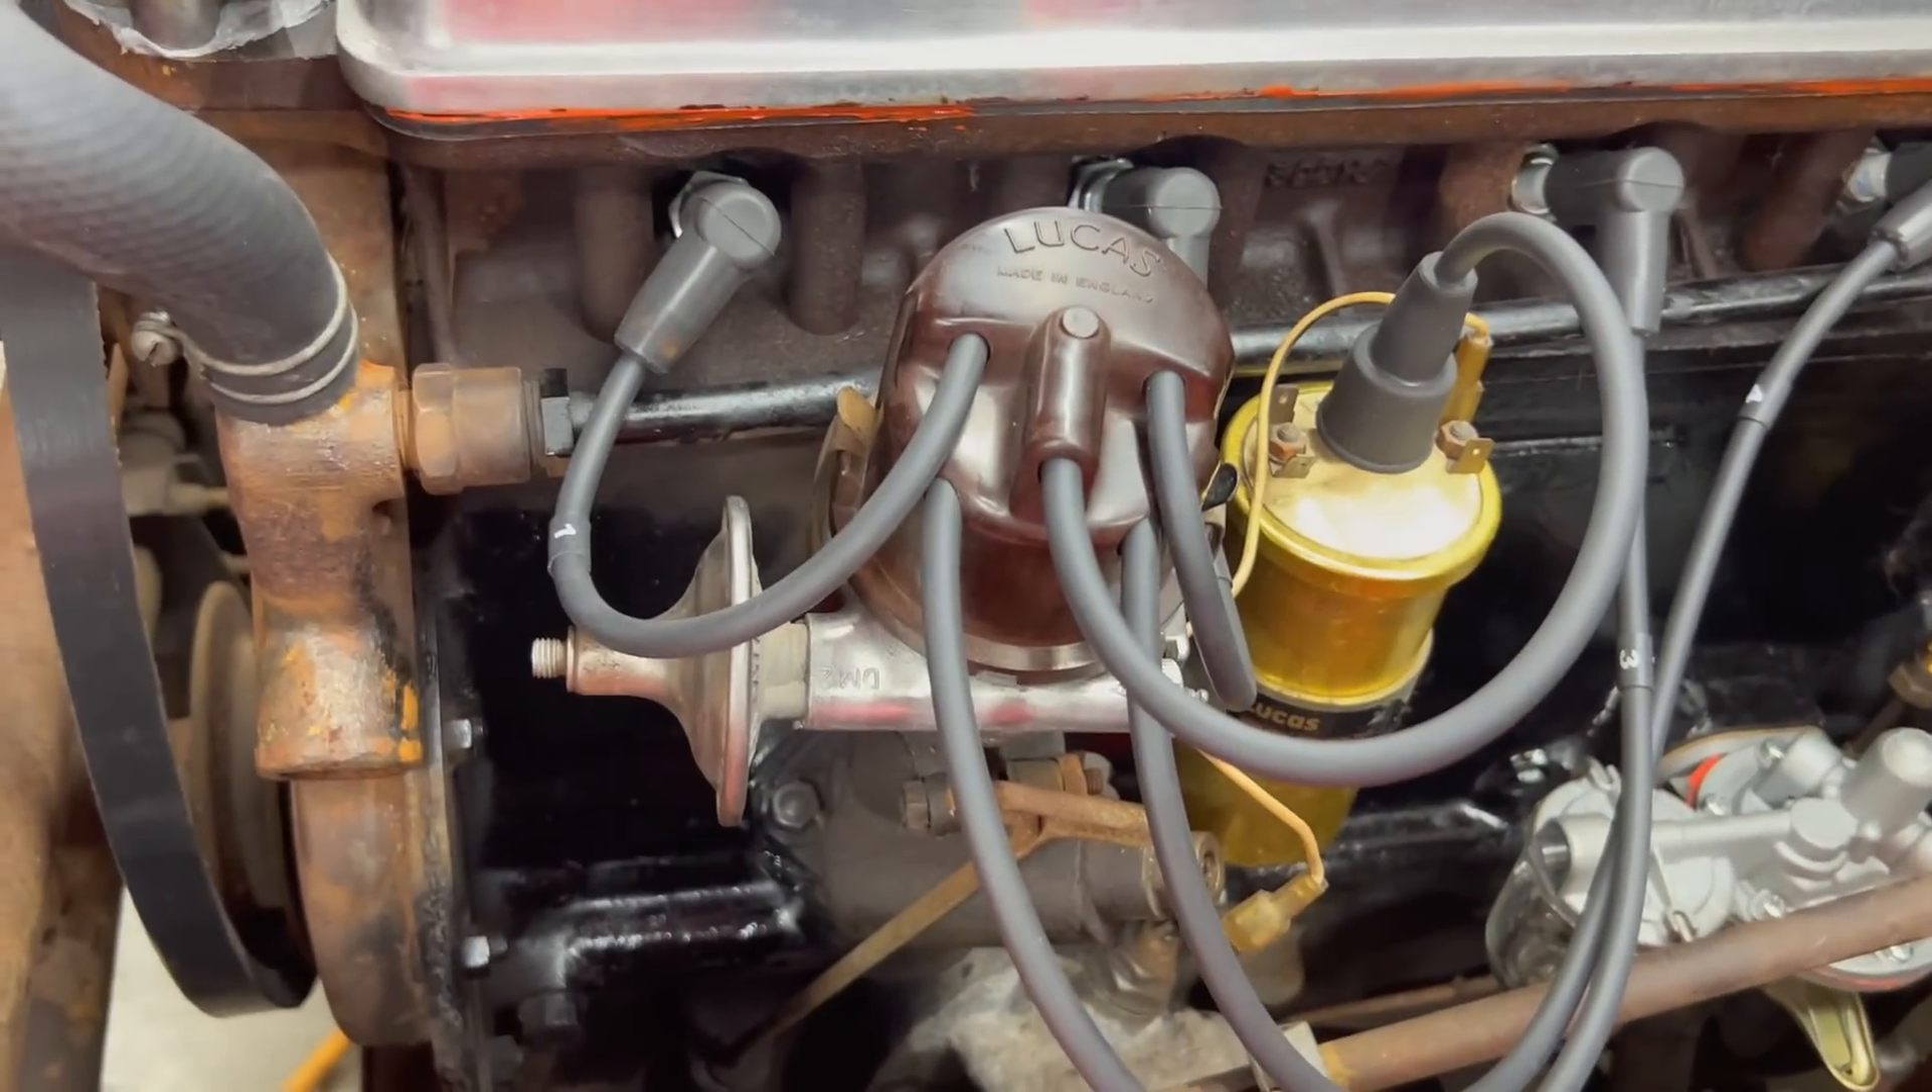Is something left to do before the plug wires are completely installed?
No.